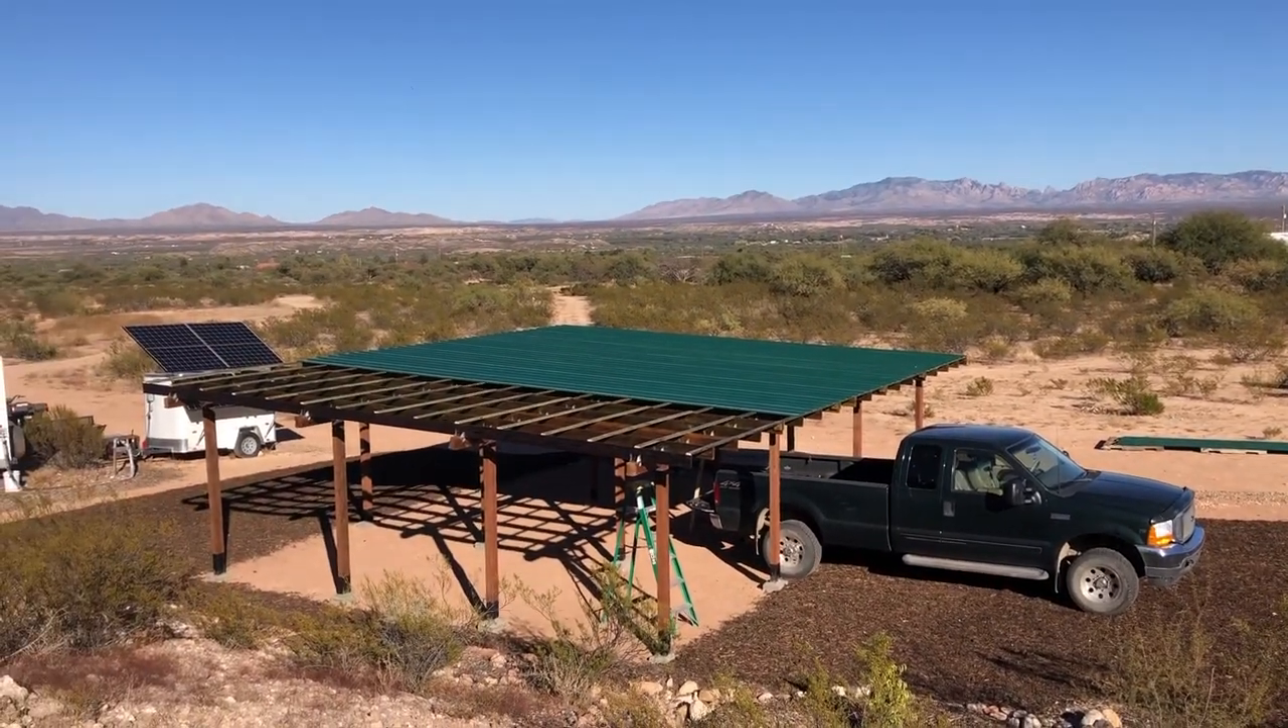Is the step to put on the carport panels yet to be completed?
Yes.